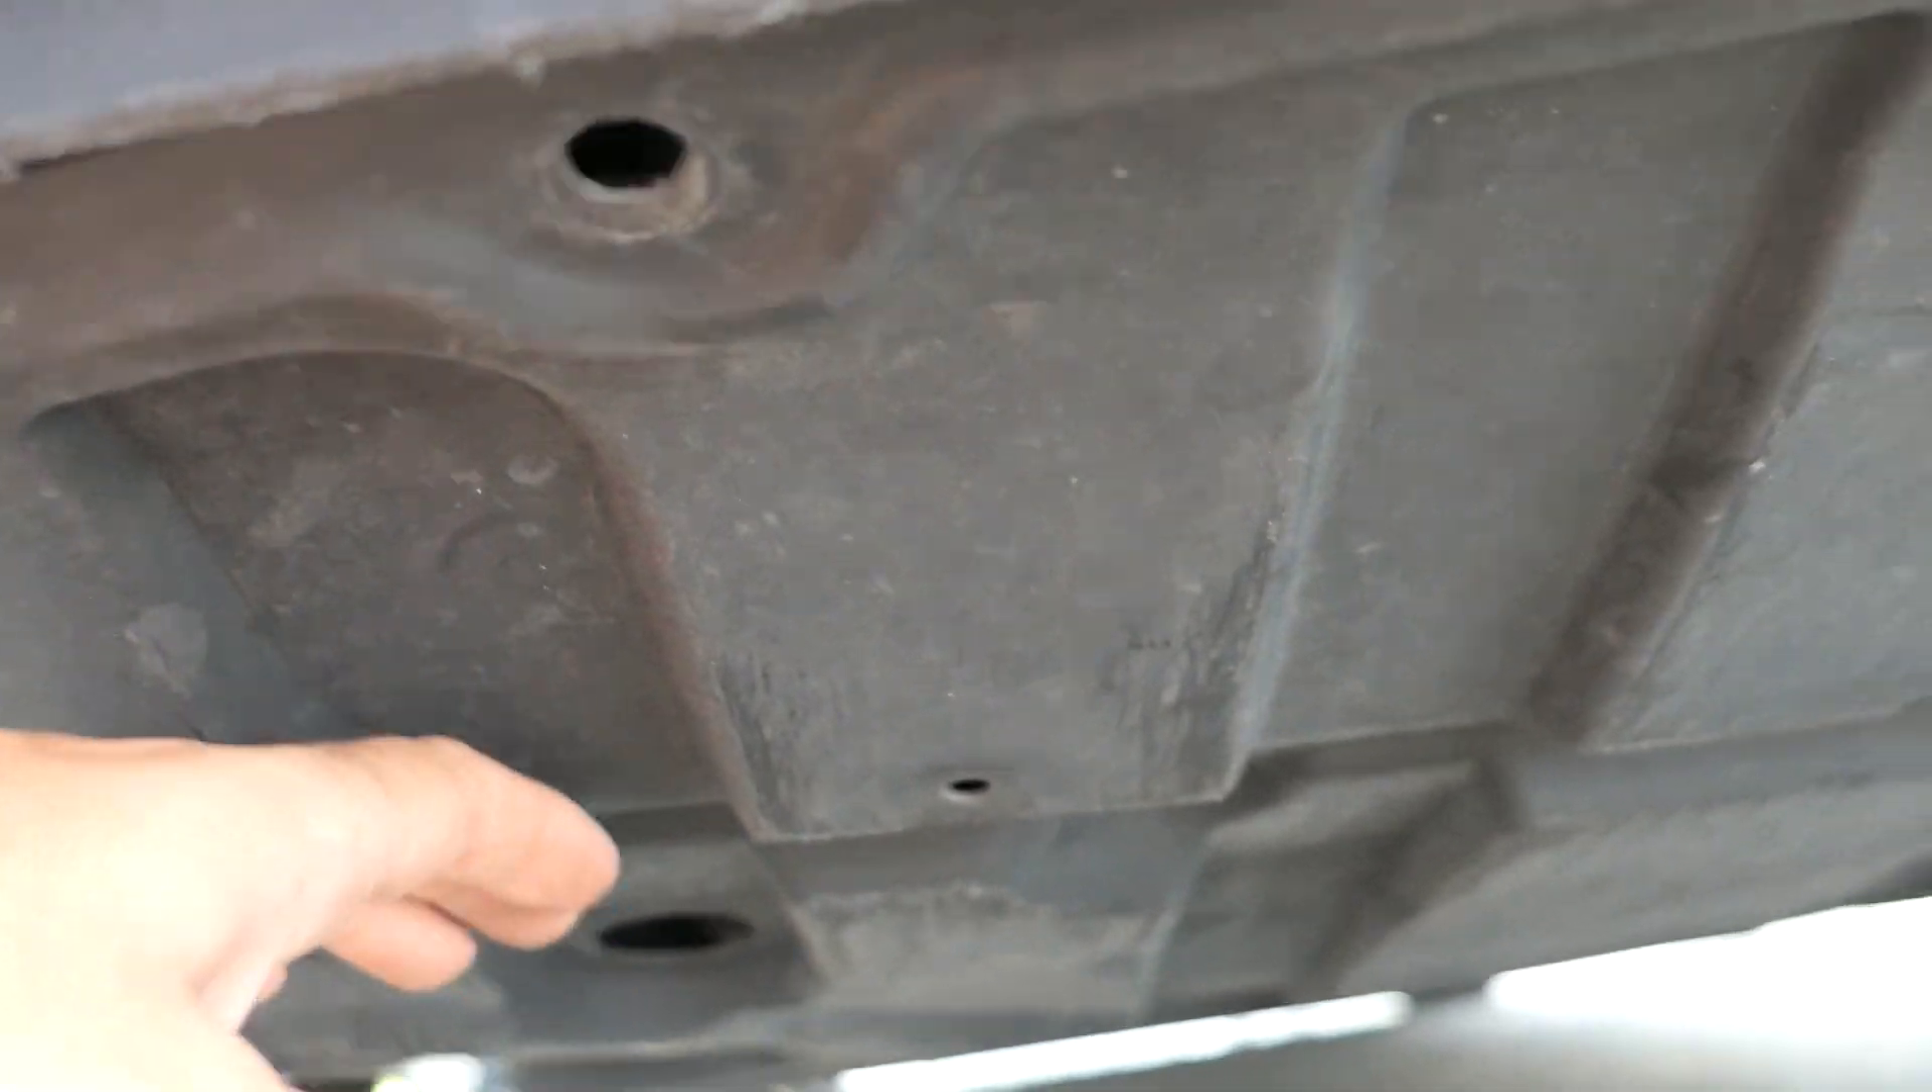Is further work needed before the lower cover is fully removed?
Yes.